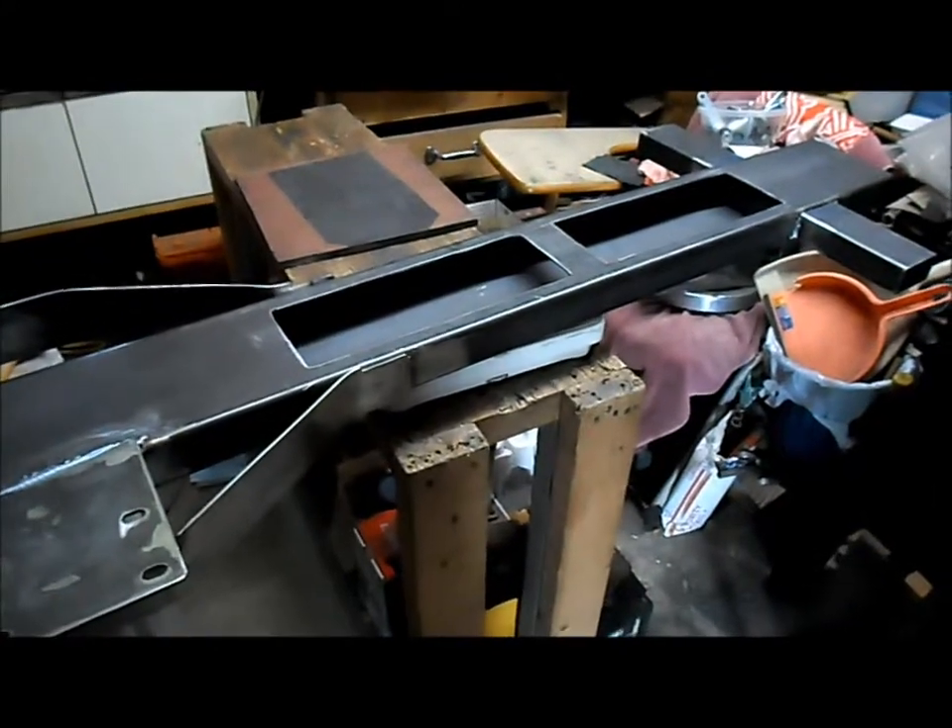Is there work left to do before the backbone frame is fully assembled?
No.